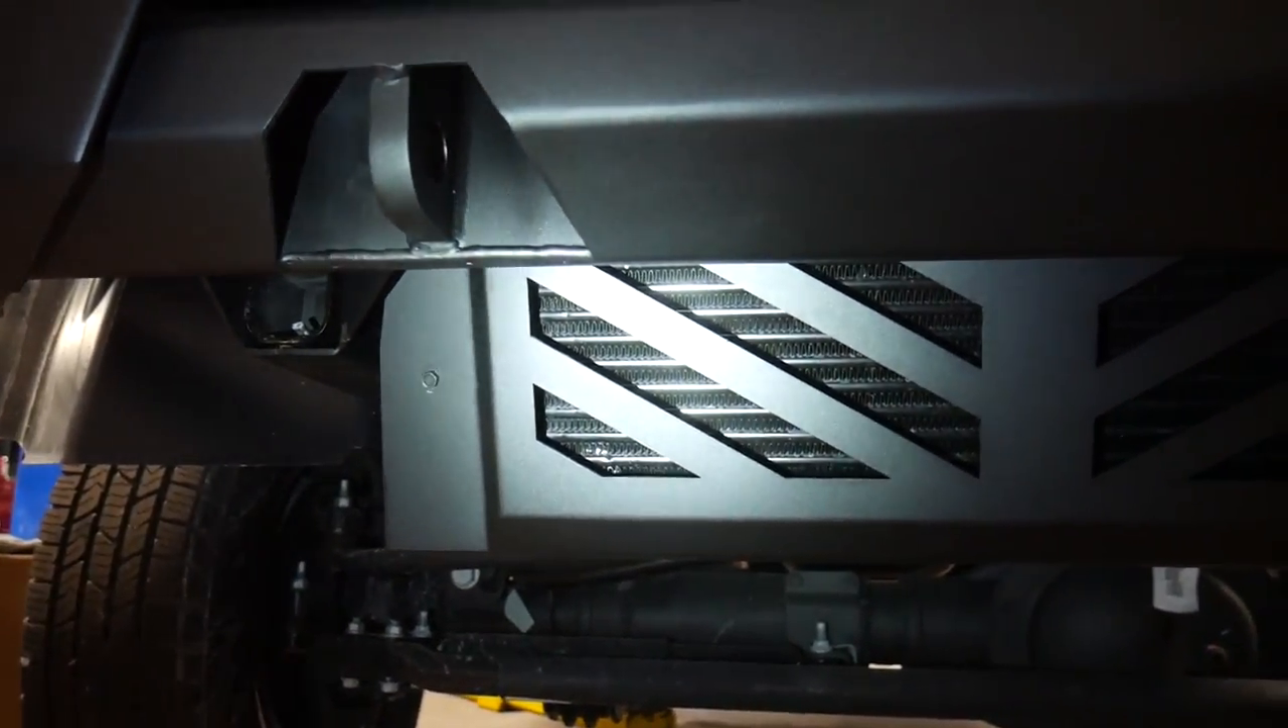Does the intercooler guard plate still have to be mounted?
No.